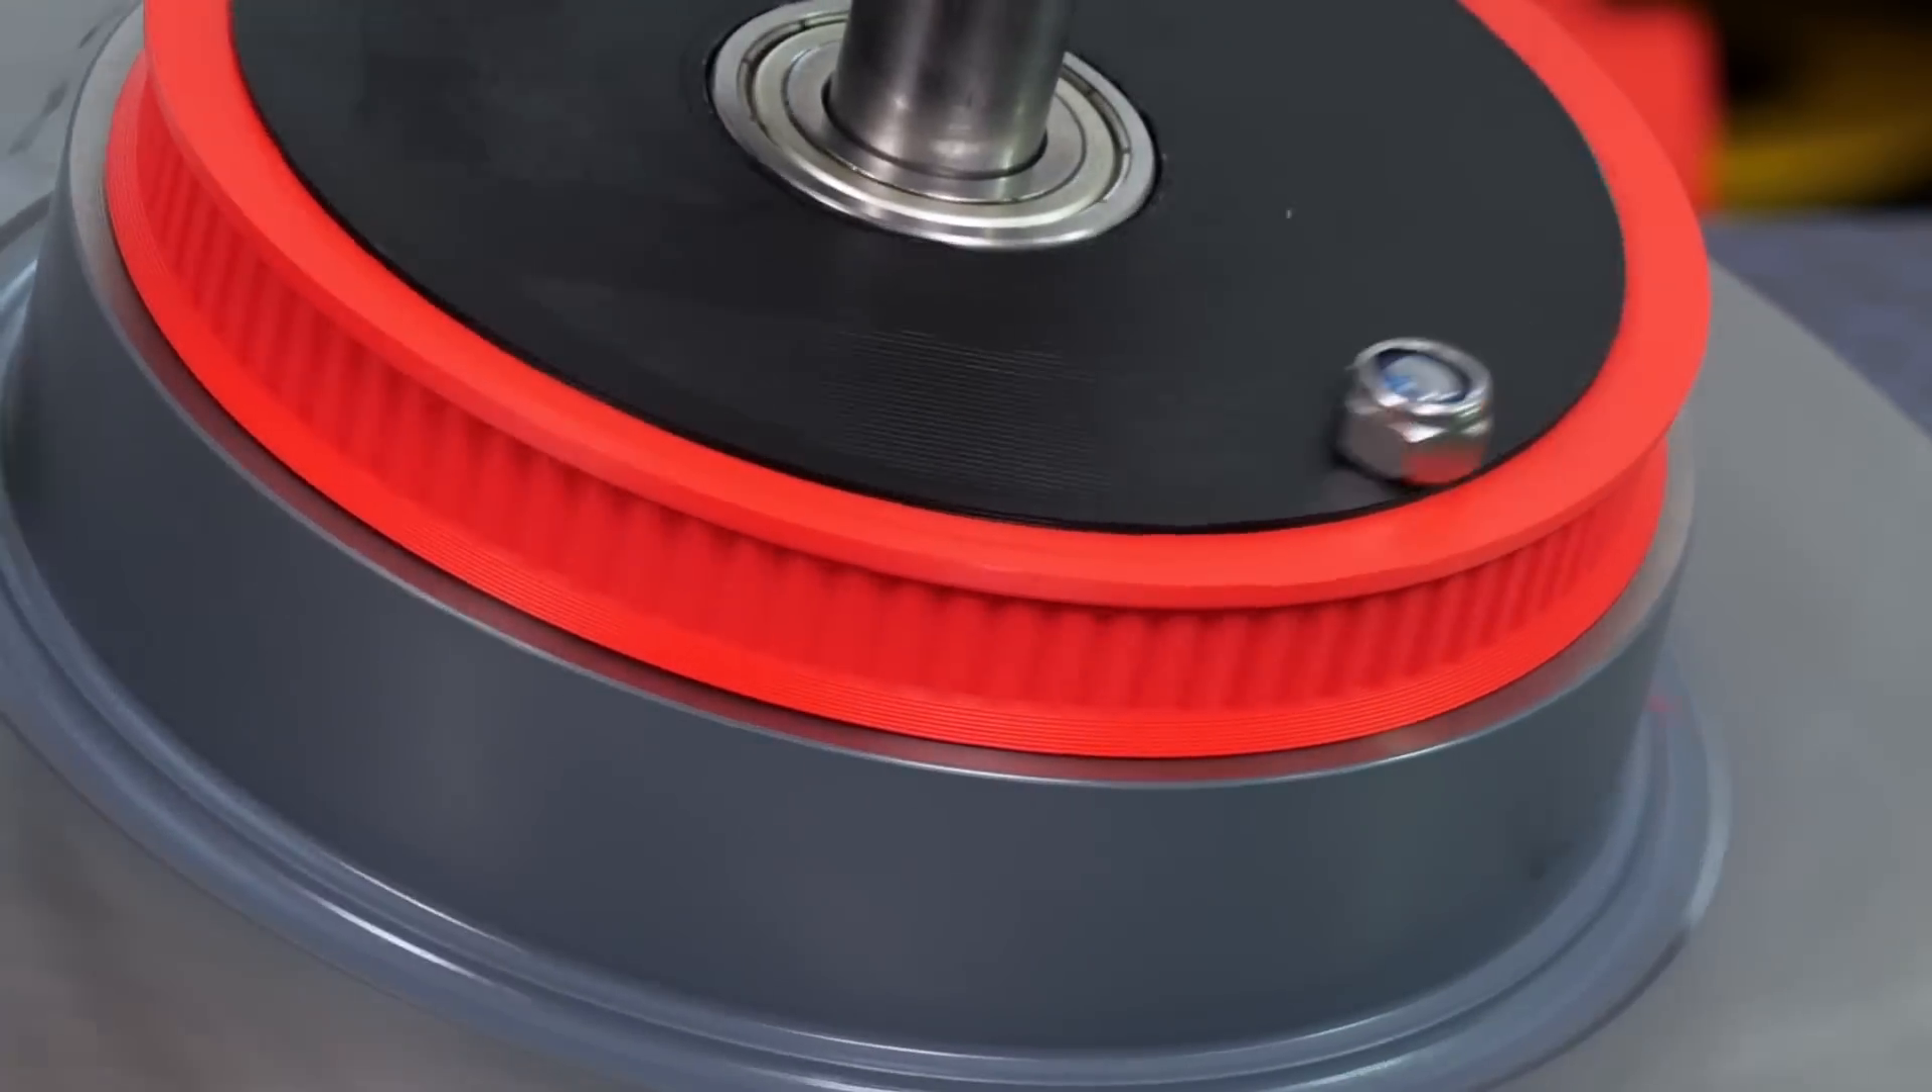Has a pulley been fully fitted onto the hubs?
Yes.